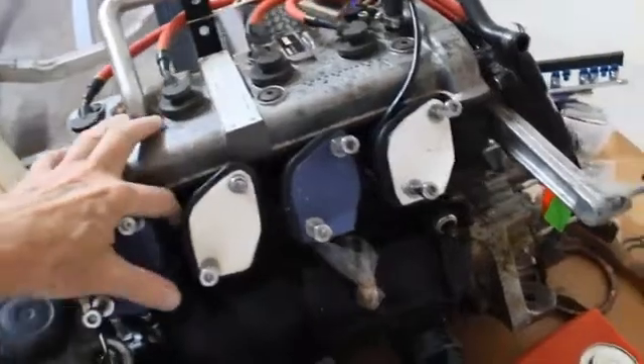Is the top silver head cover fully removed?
No.